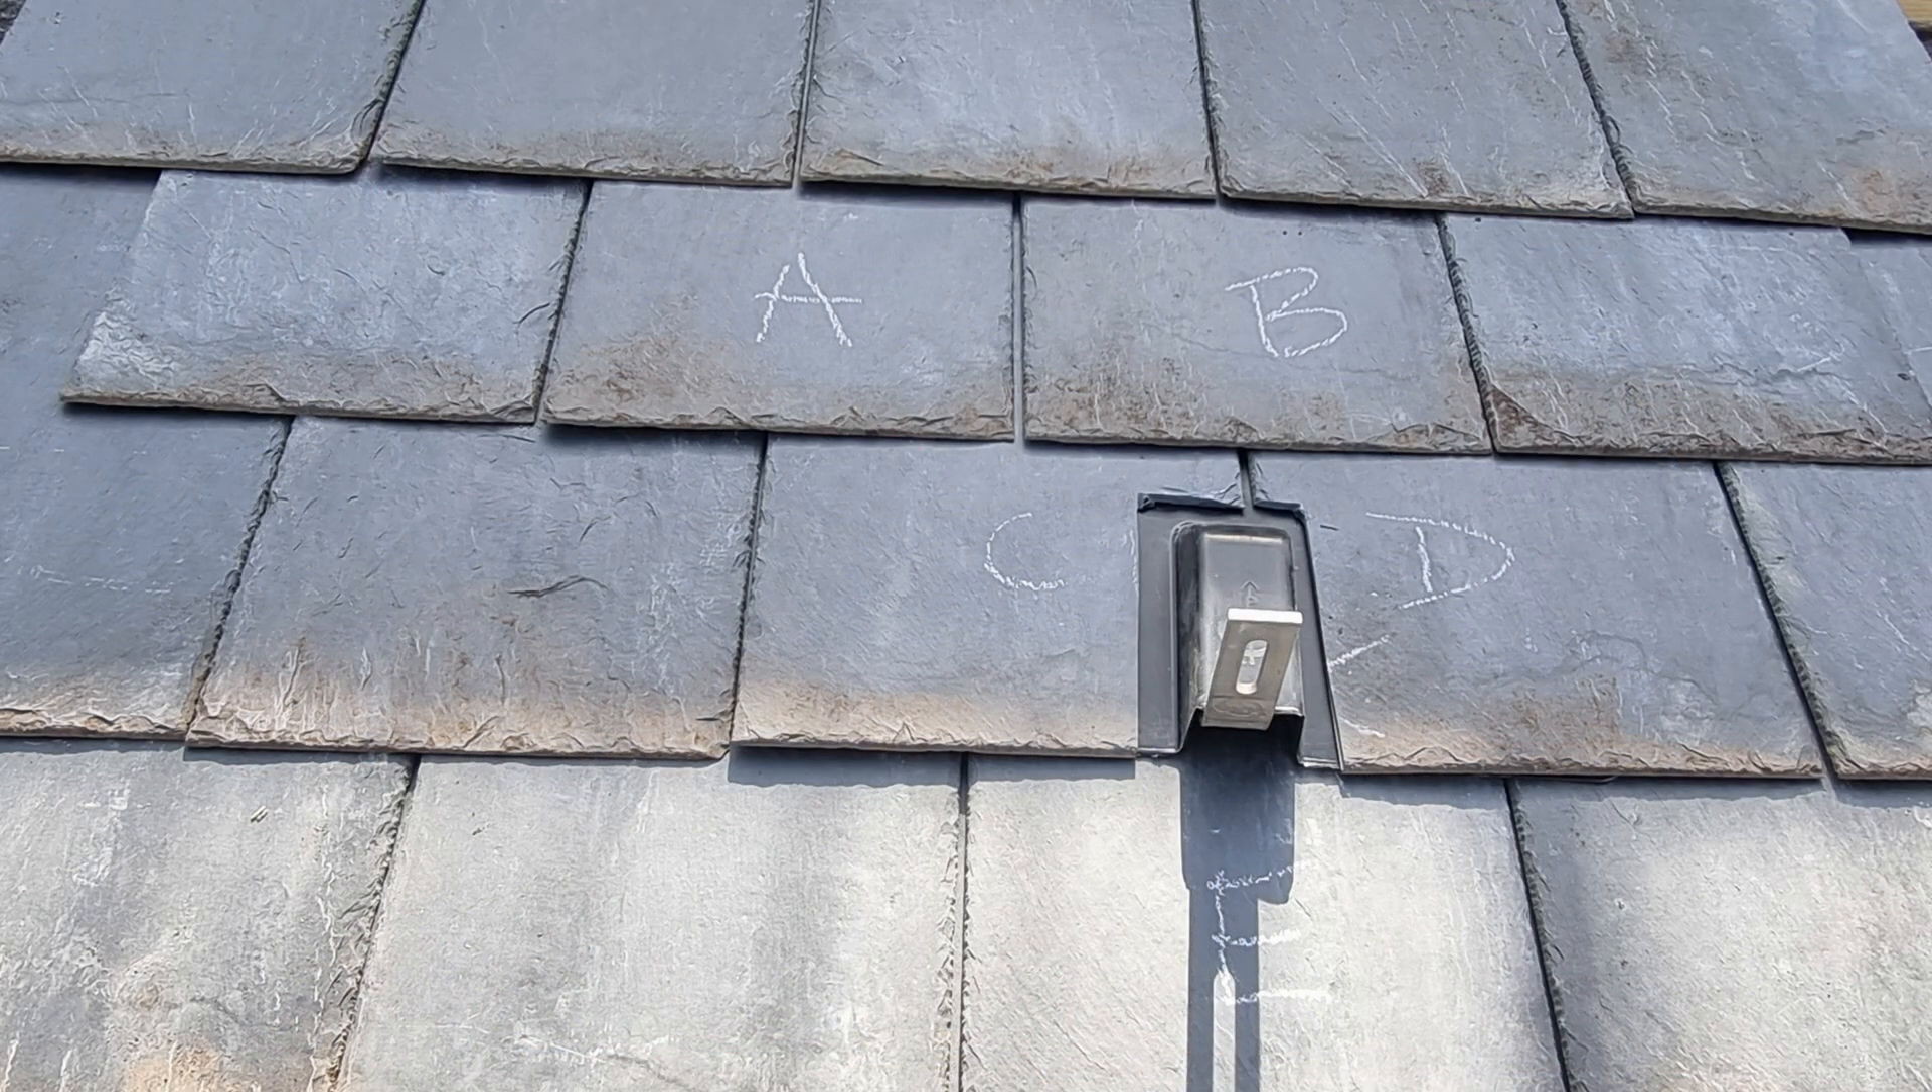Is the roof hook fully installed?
Yes.